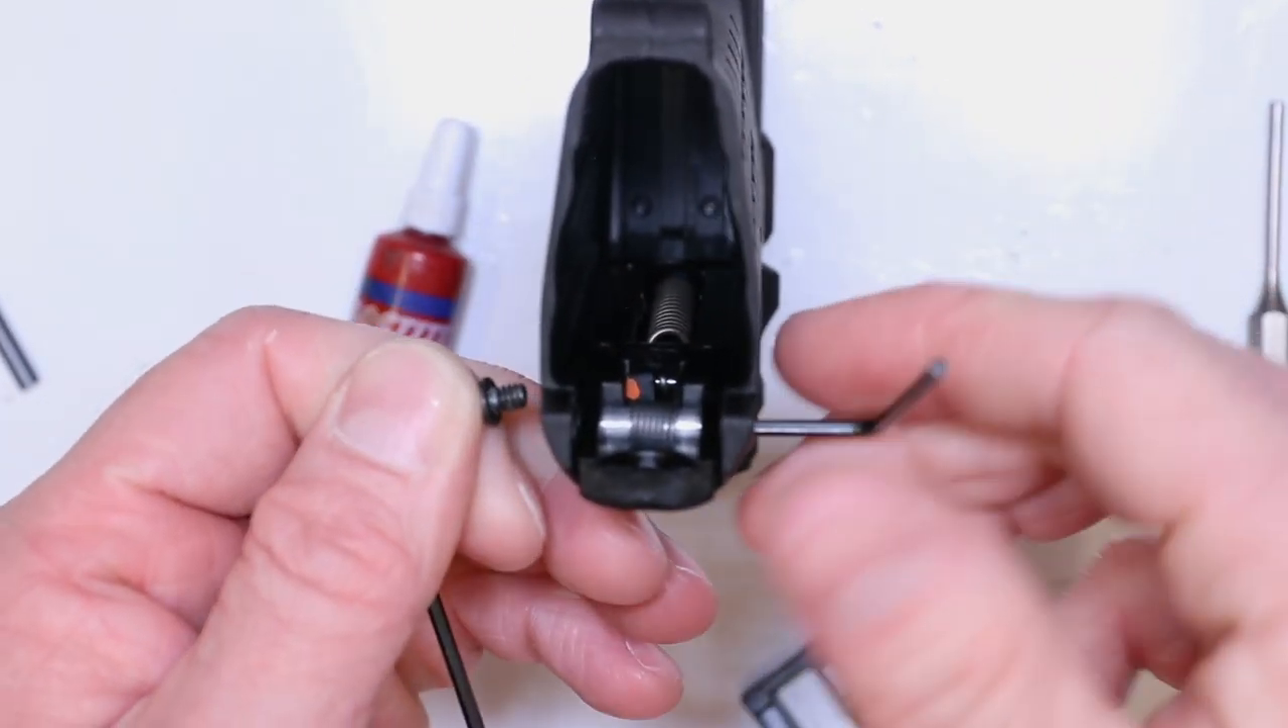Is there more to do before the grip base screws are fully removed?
Yes.